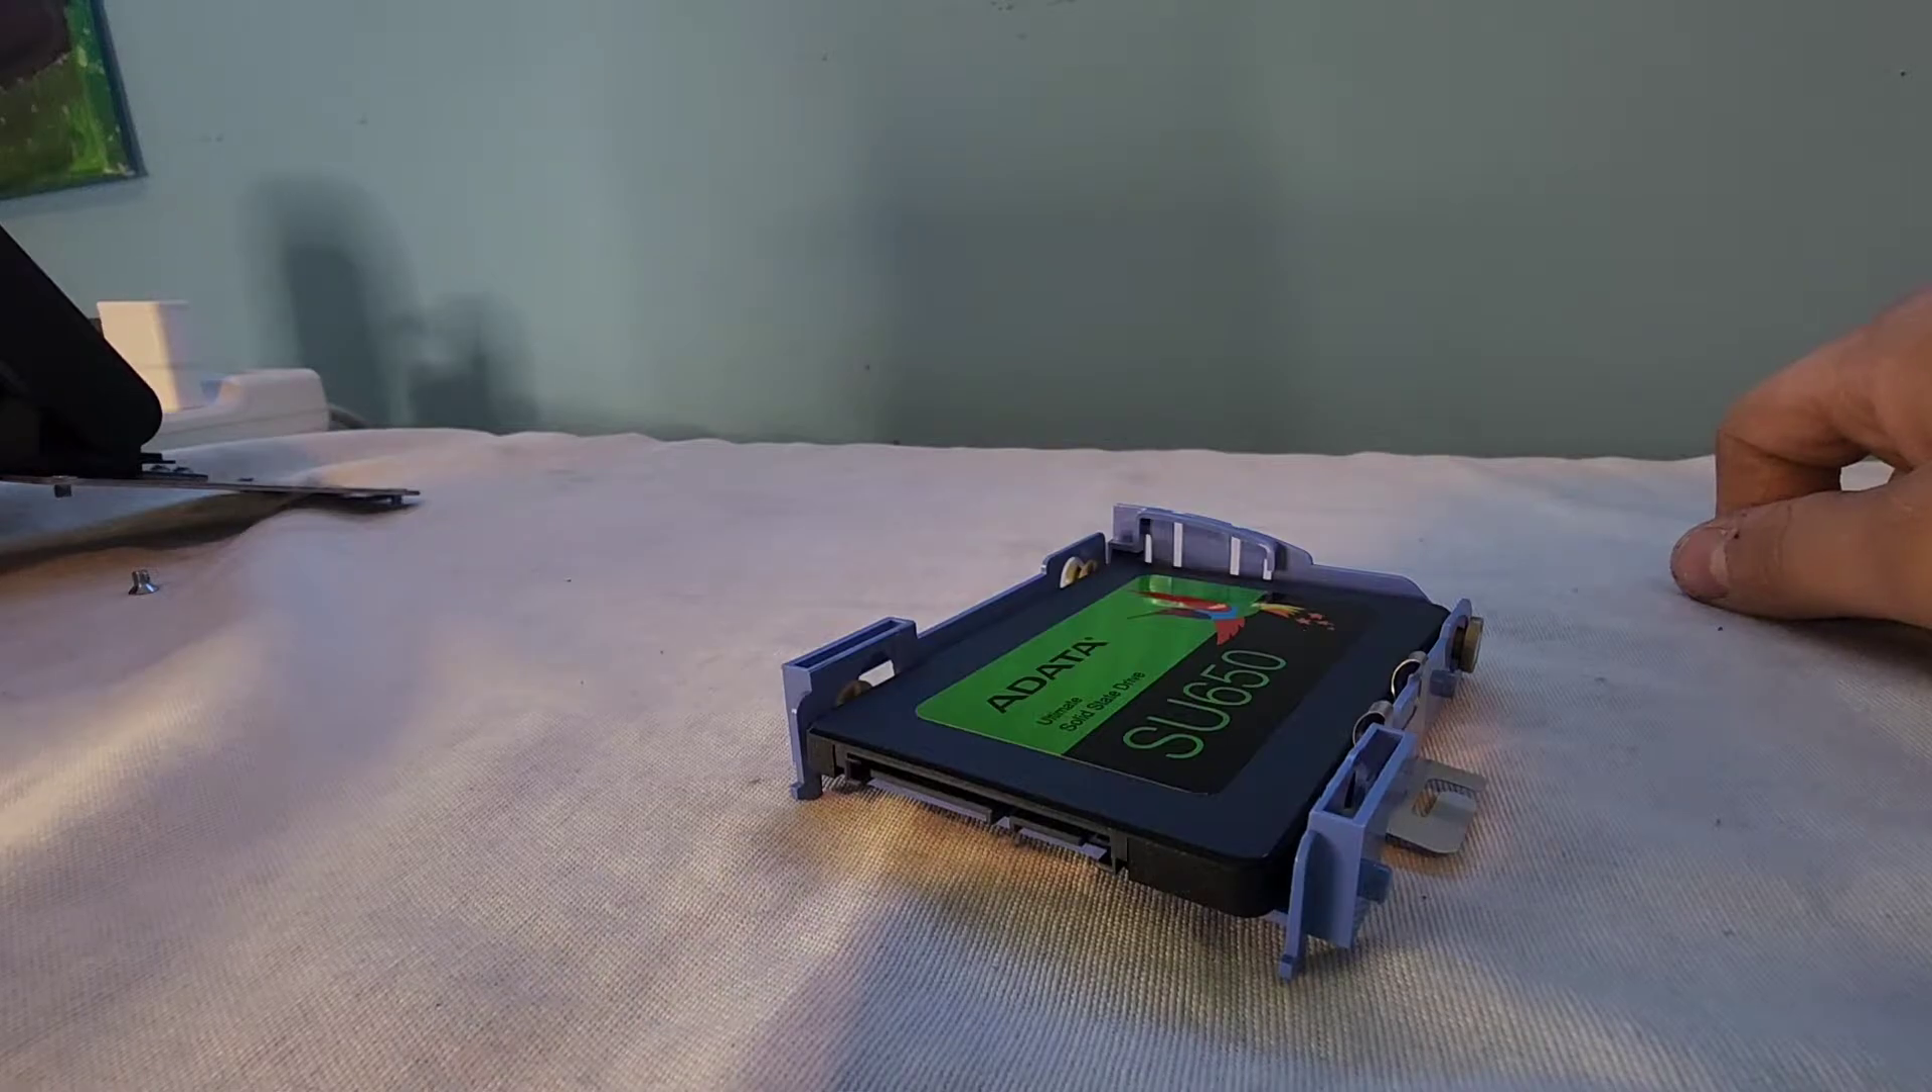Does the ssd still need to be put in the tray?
No.